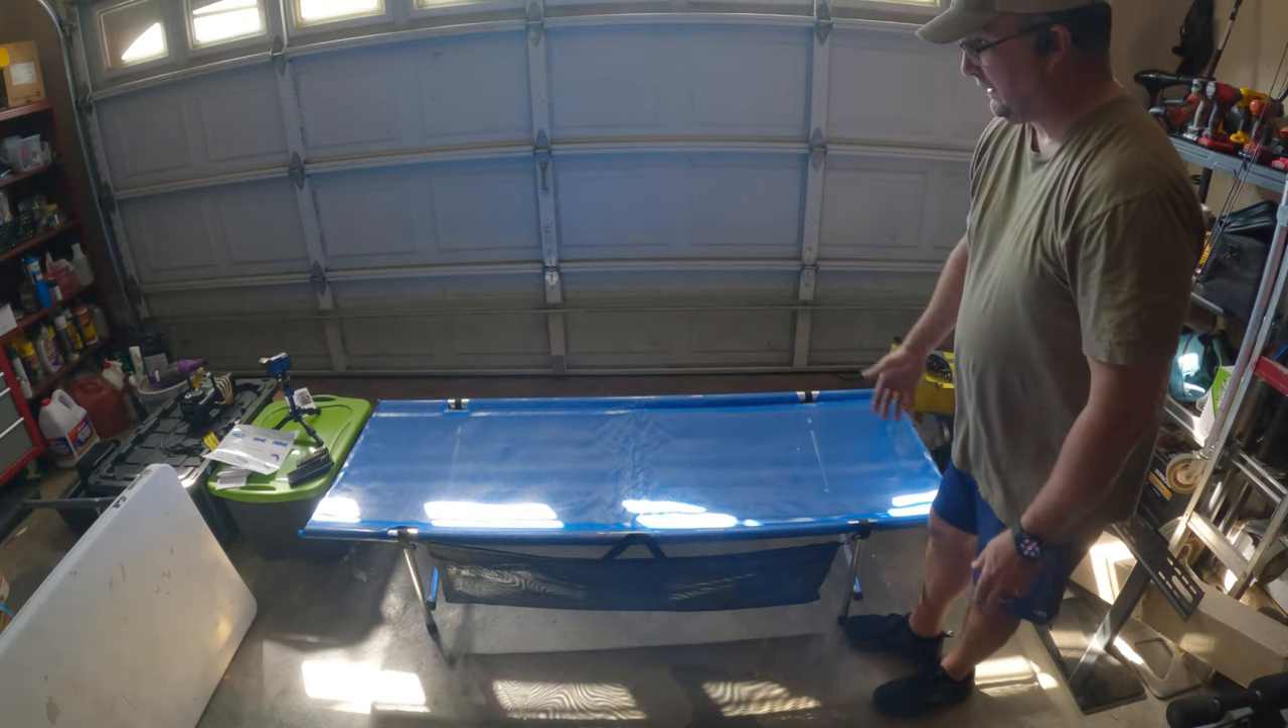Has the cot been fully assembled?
Yes.